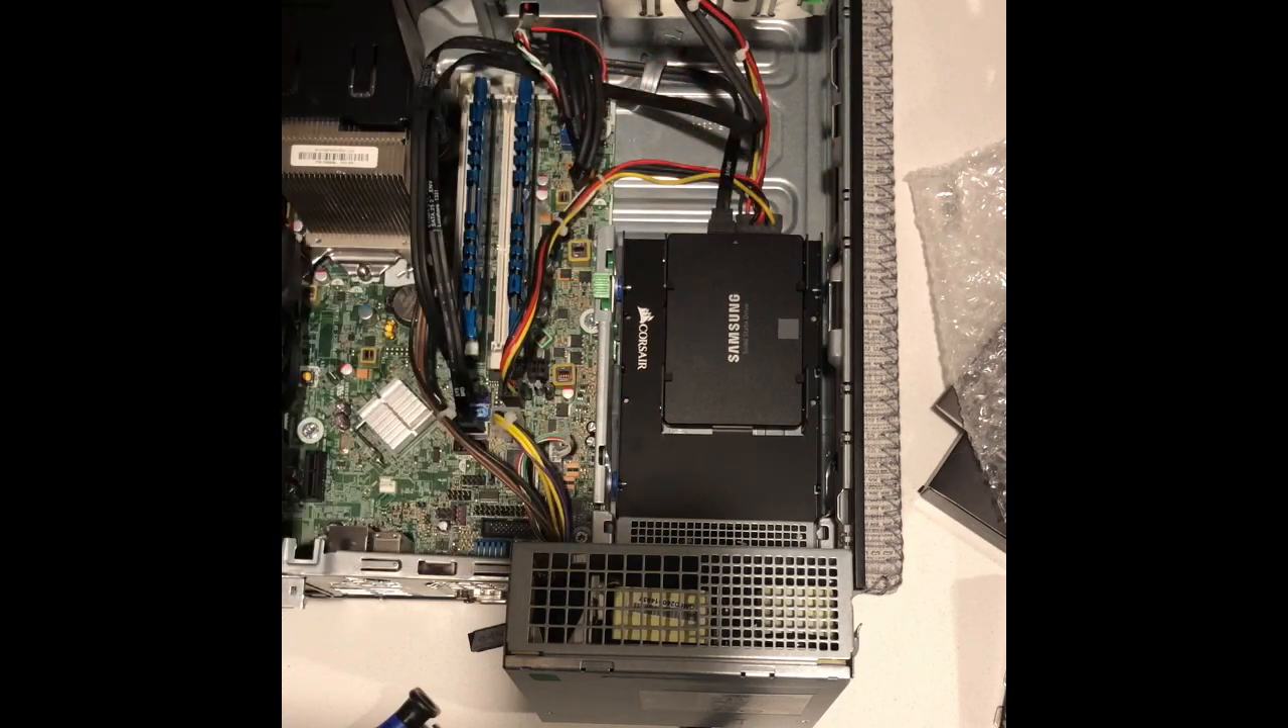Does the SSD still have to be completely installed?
No.